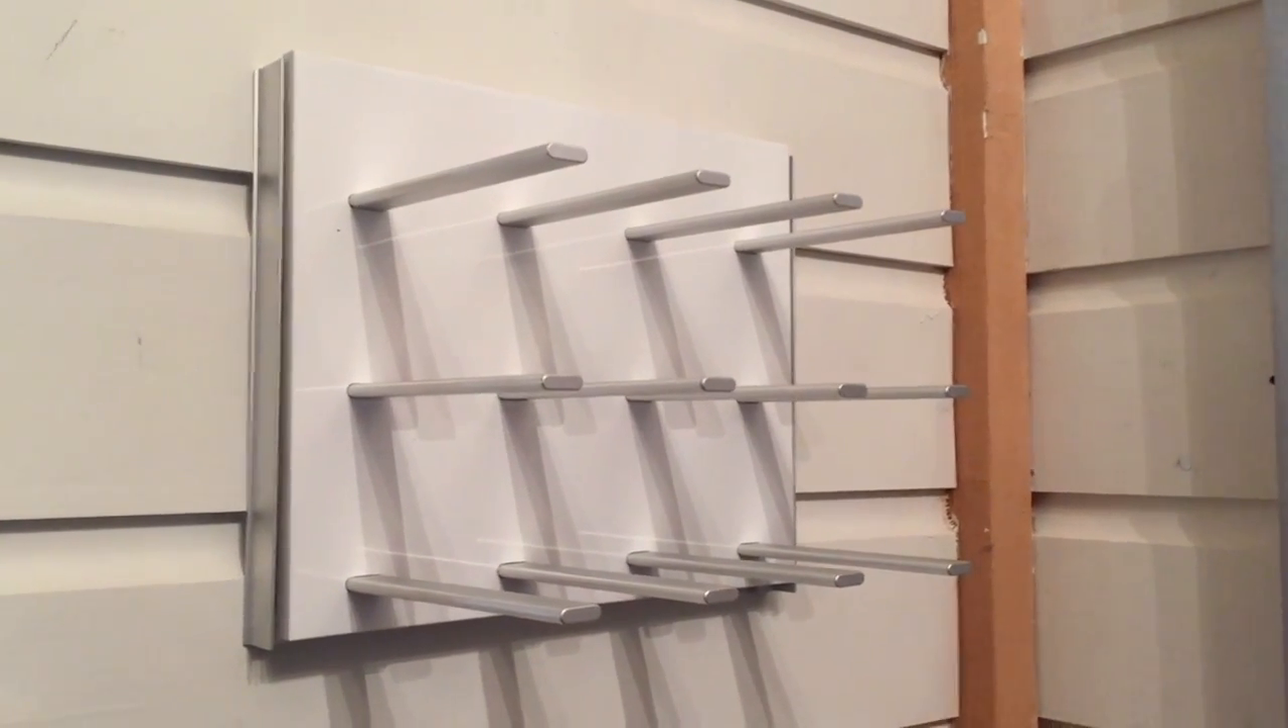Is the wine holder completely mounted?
Yes.